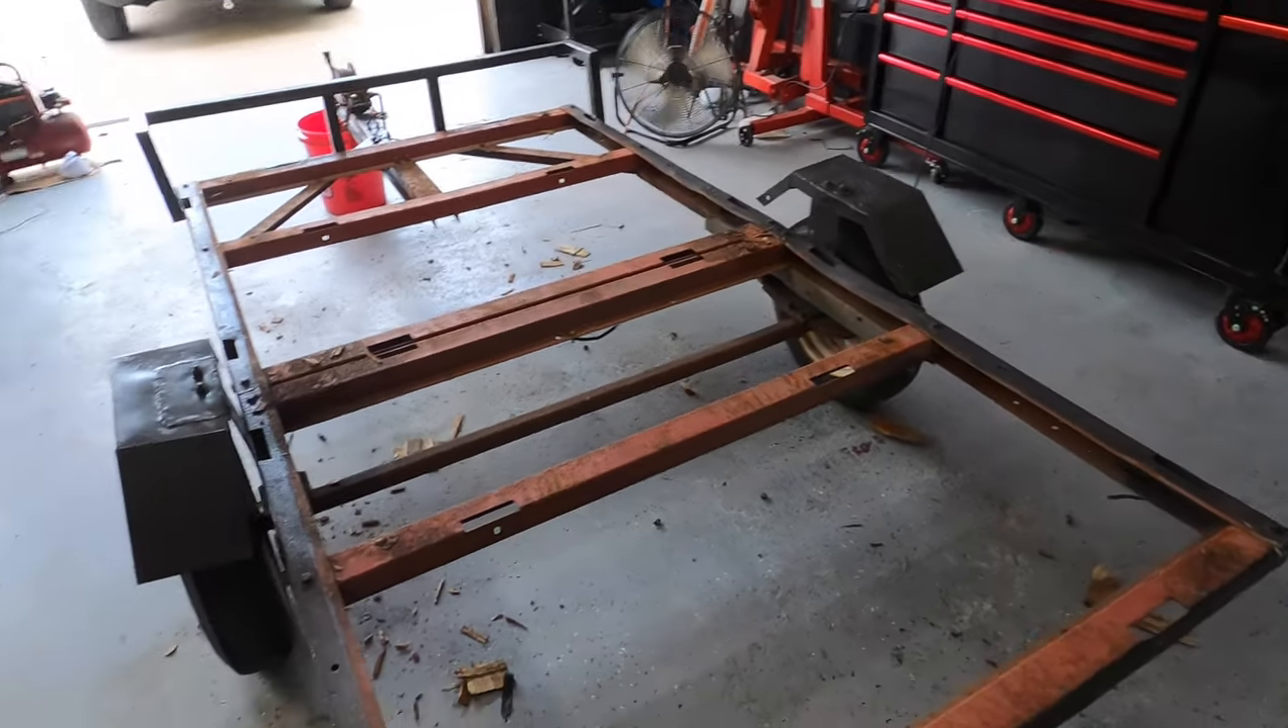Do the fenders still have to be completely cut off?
Yes.